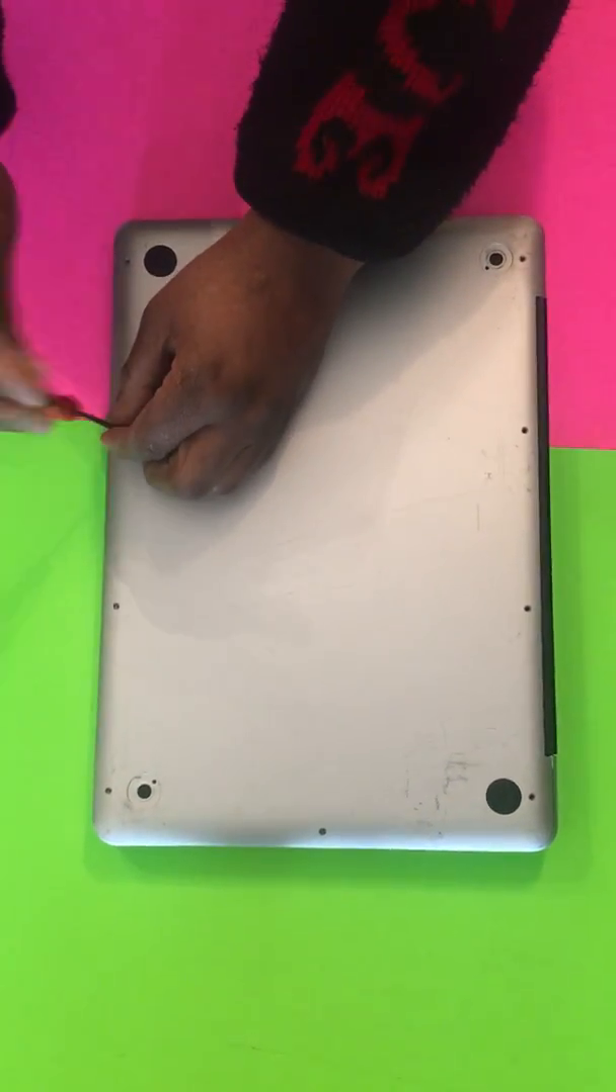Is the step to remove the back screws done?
No.